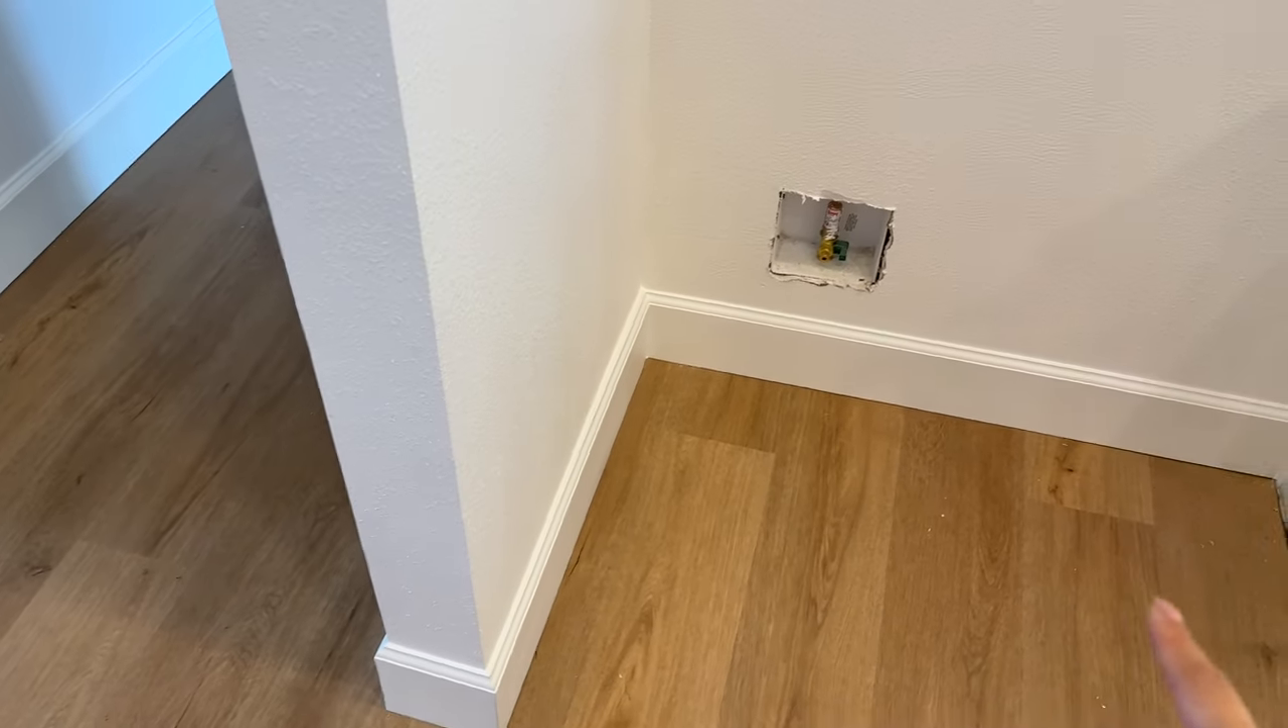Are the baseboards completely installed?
Yes.